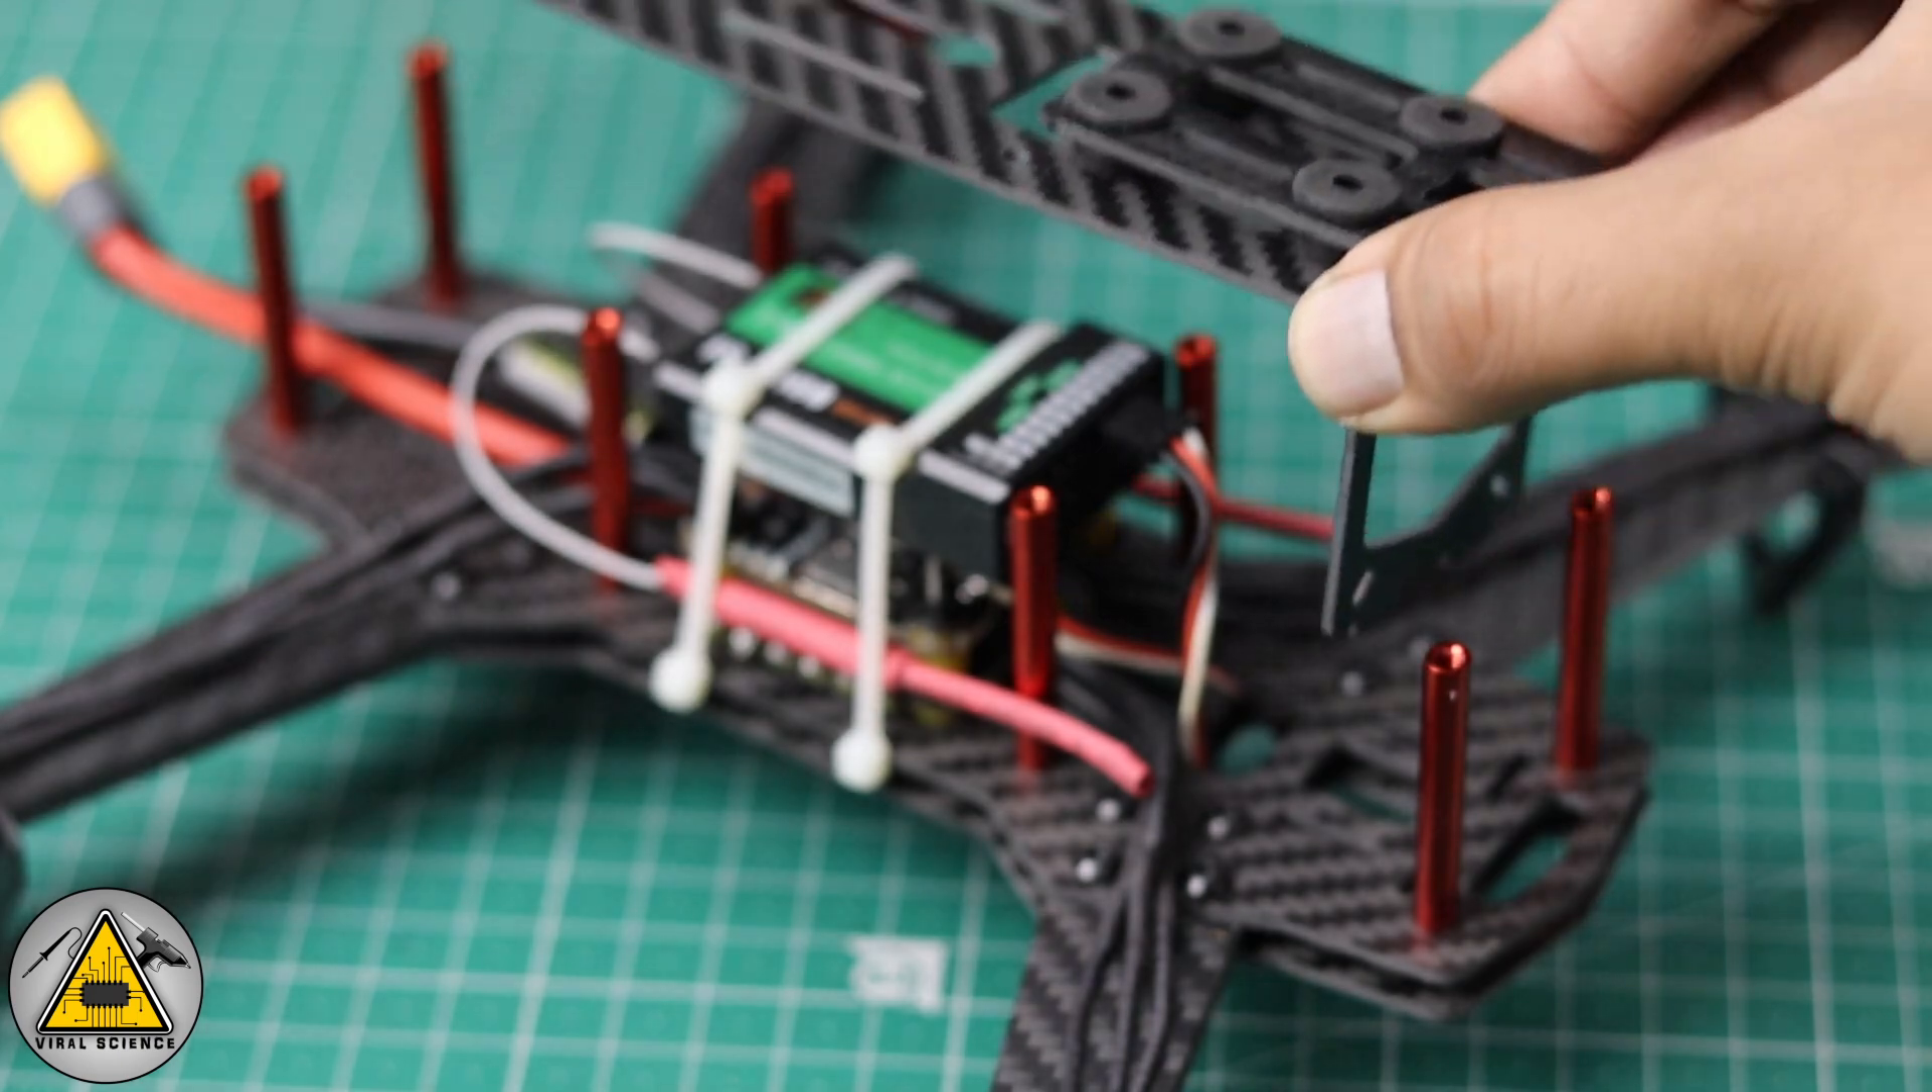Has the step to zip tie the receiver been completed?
Yes.